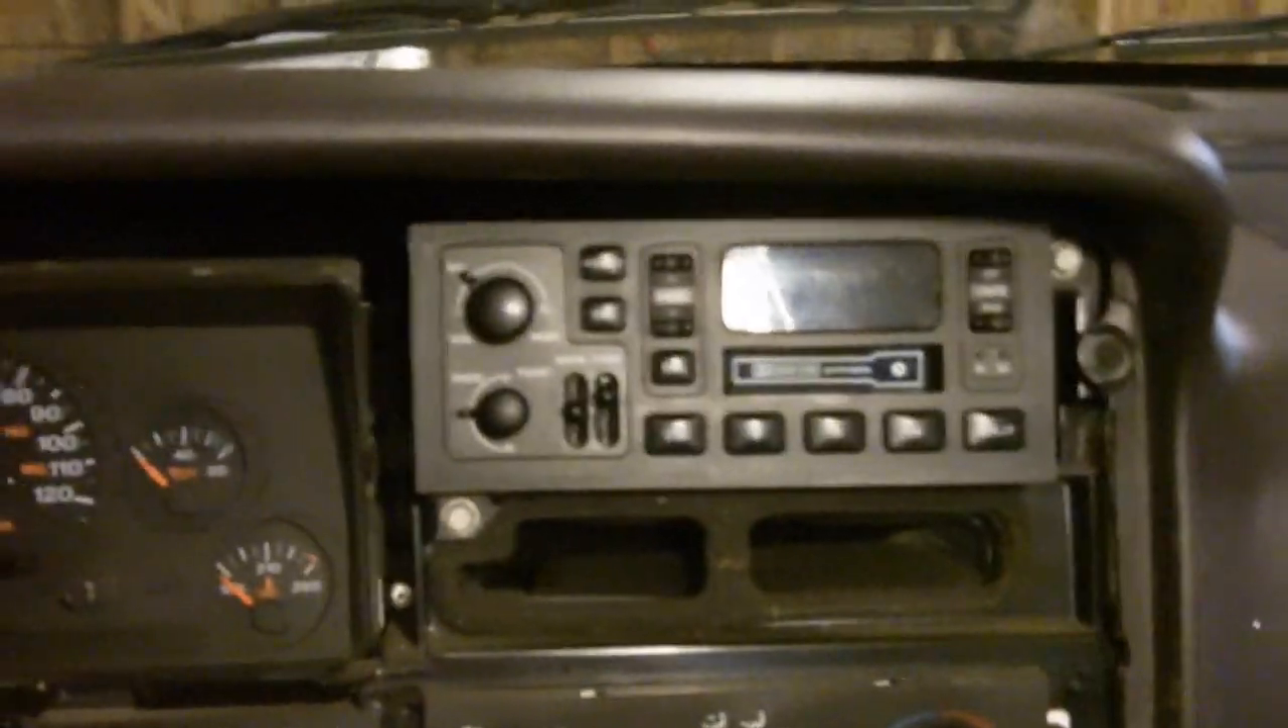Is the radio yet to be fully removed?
Yes.